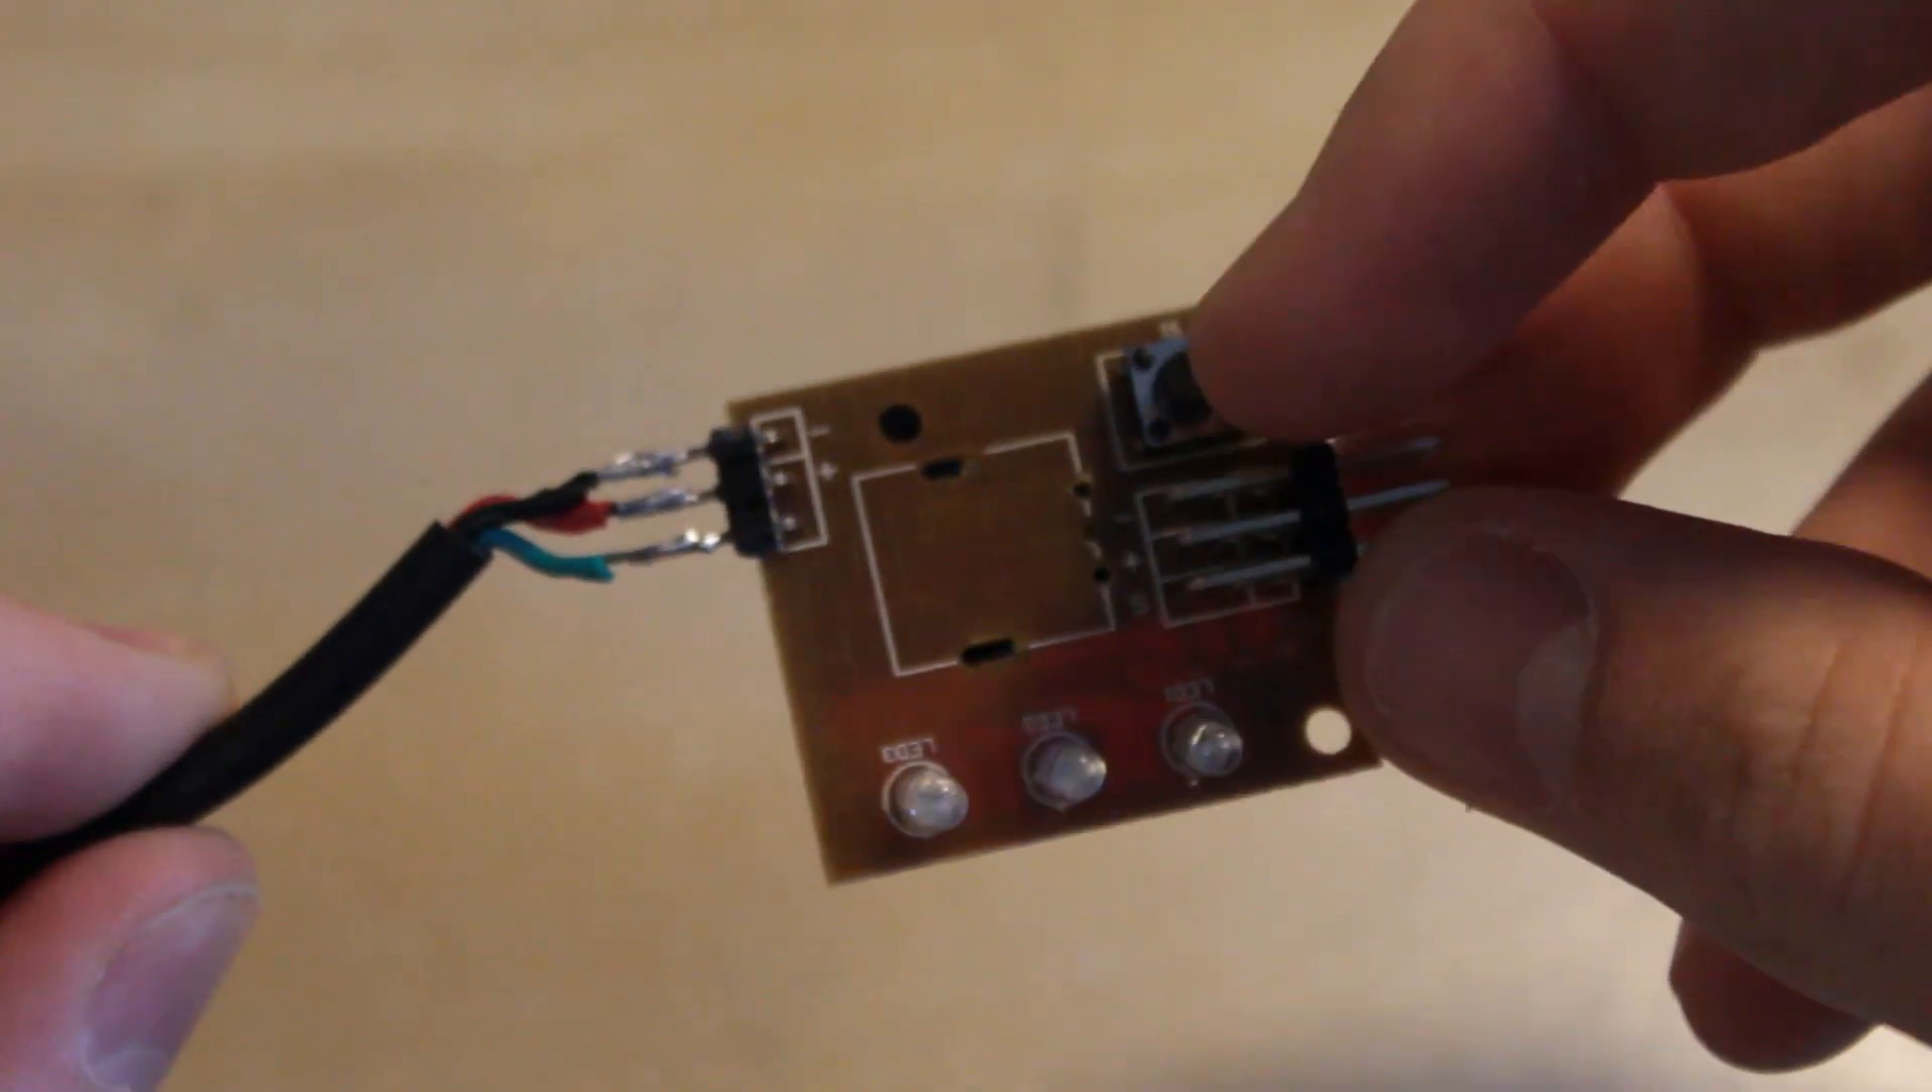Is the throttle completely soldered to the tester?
Yes.